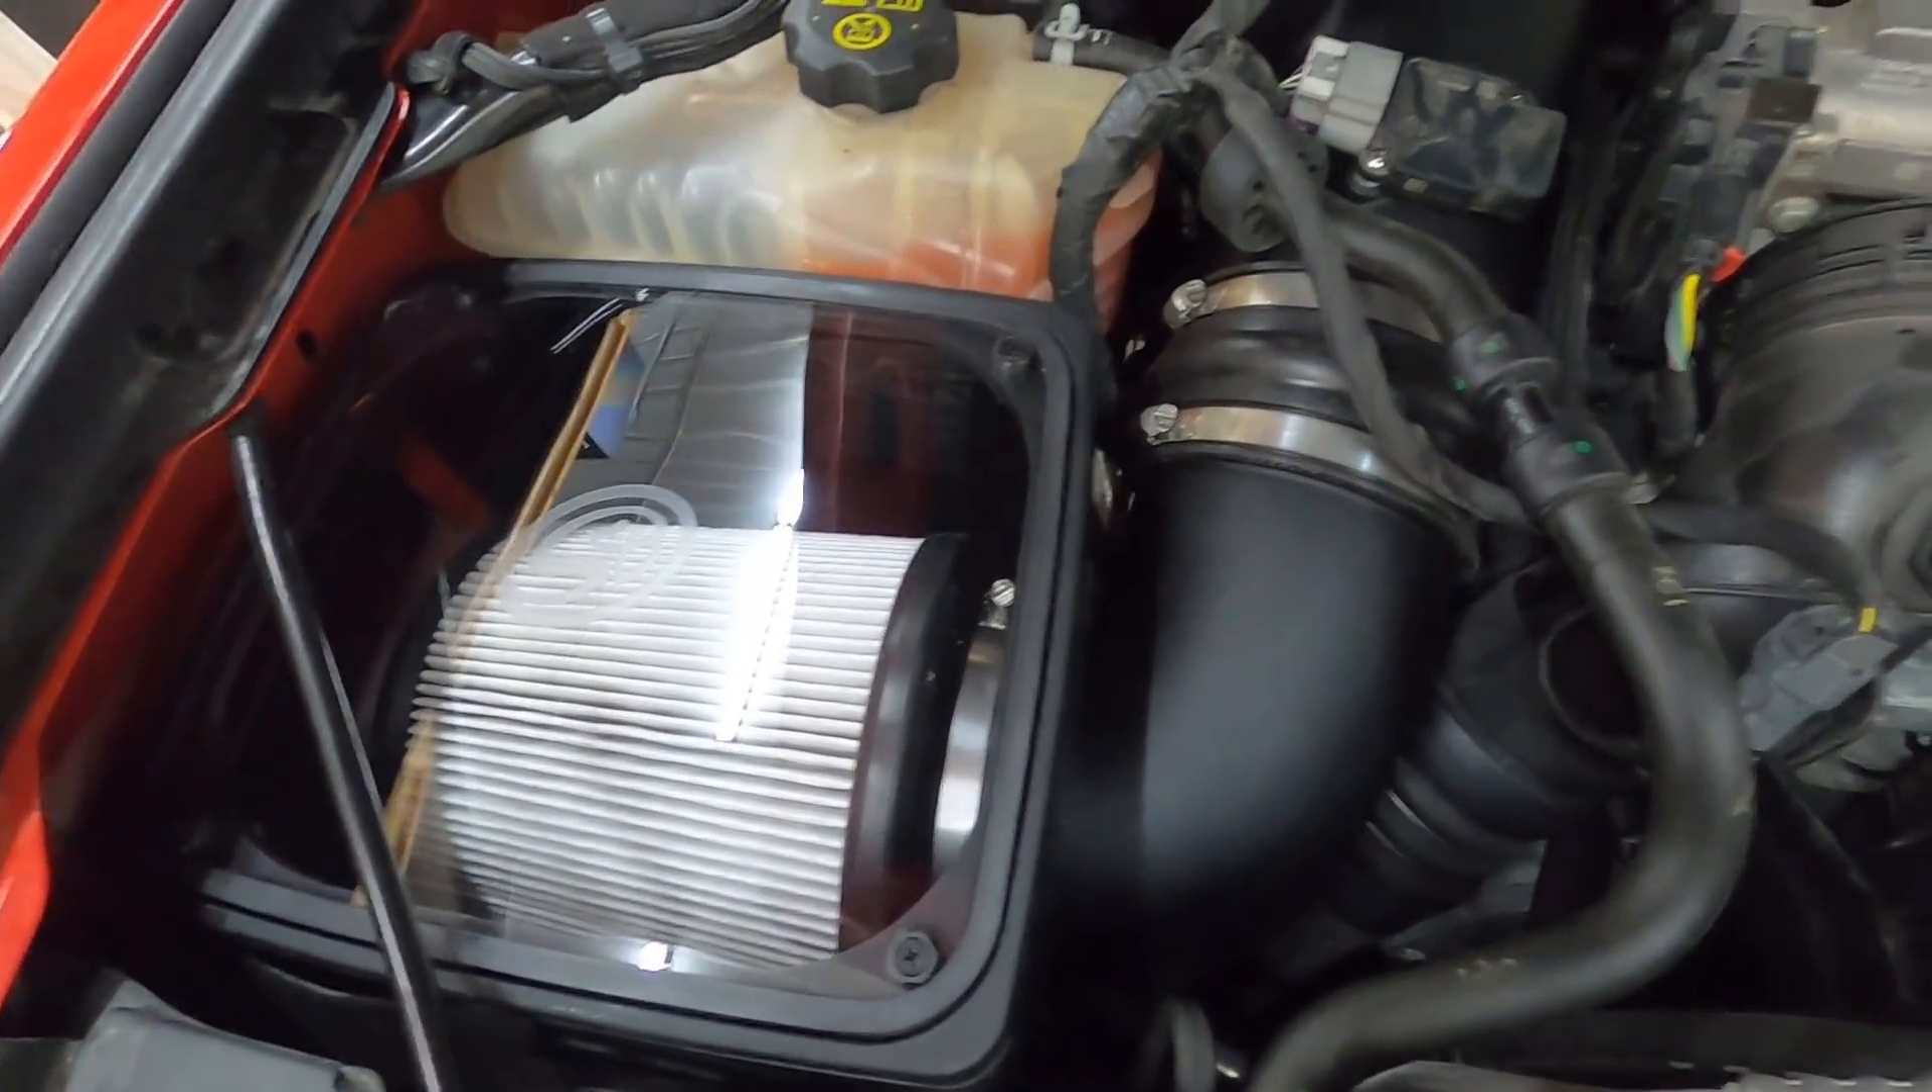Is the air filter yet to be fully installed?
No.